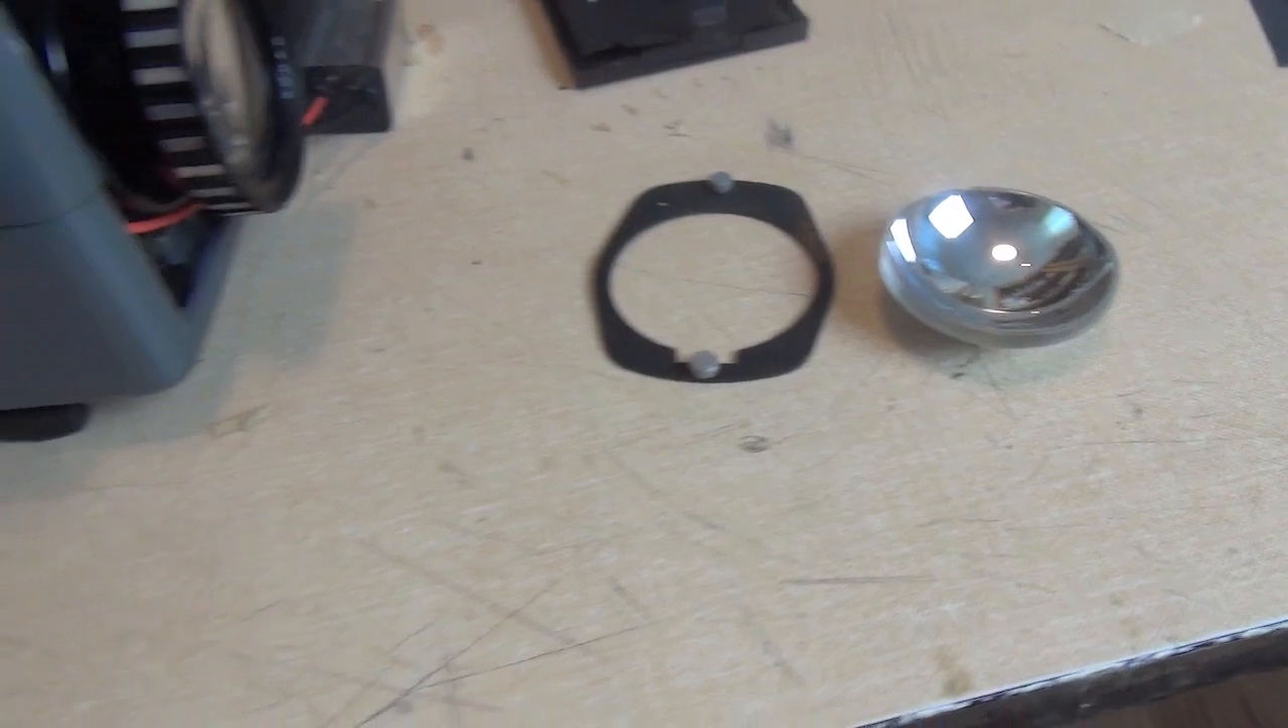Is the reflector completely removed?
Yes.